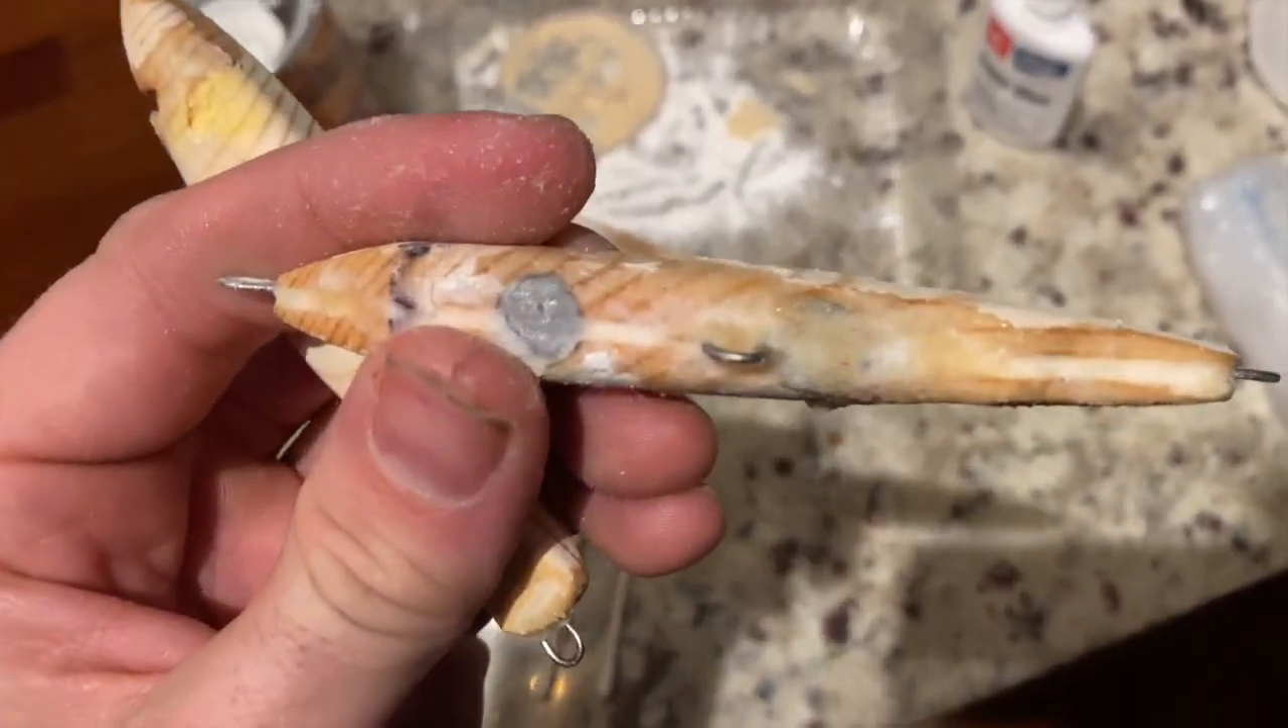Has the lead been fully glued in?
Yes.